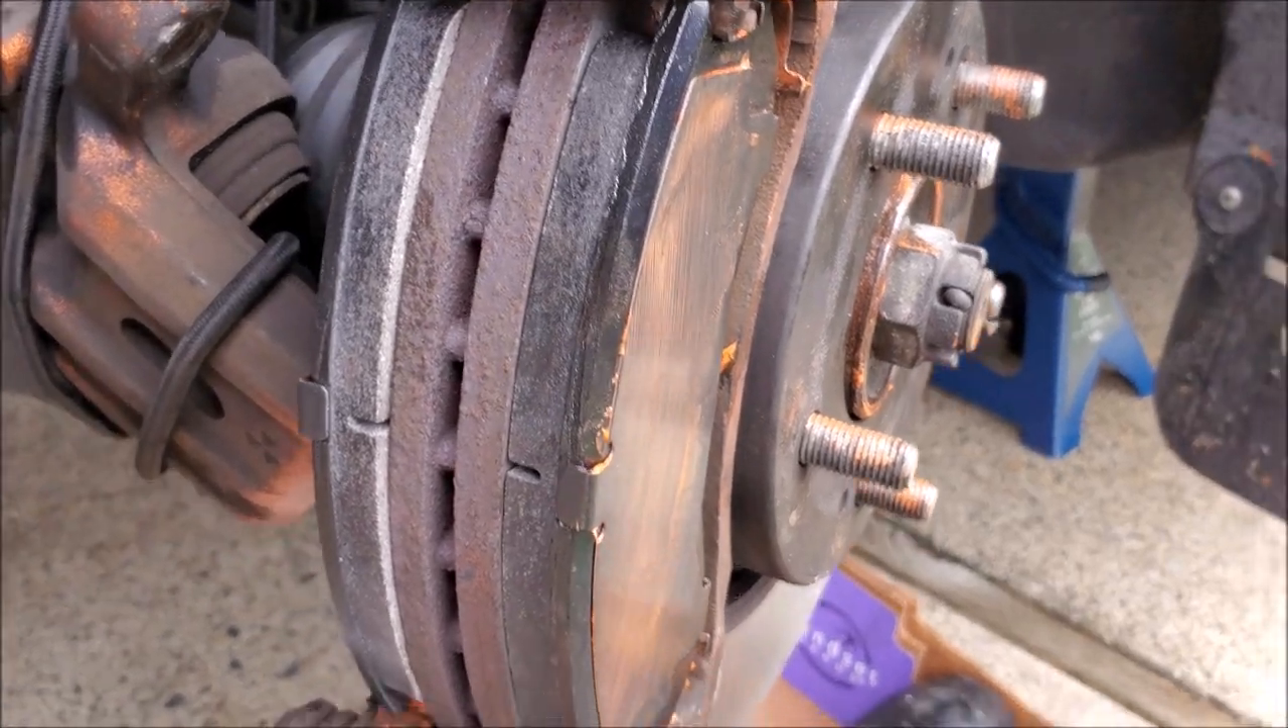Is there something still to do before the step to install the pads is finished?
No.